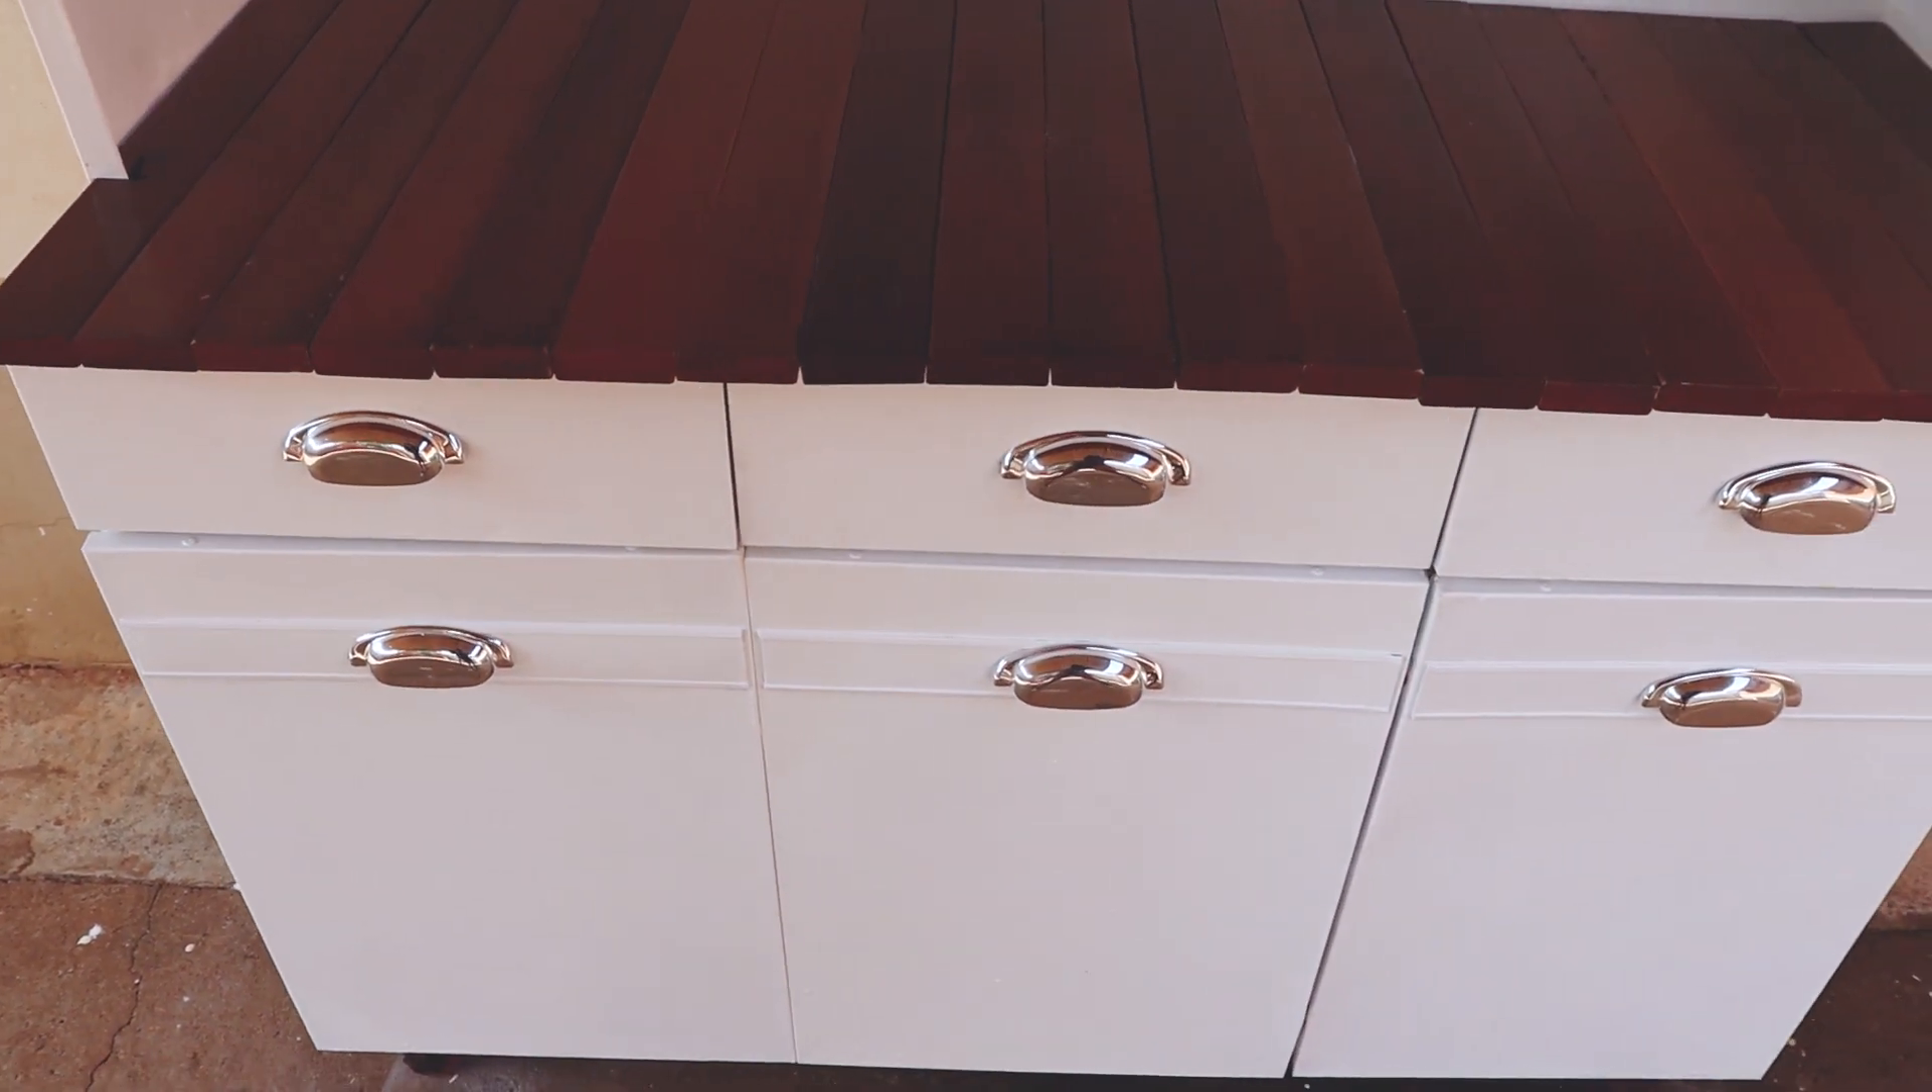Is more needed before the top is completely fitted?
No.